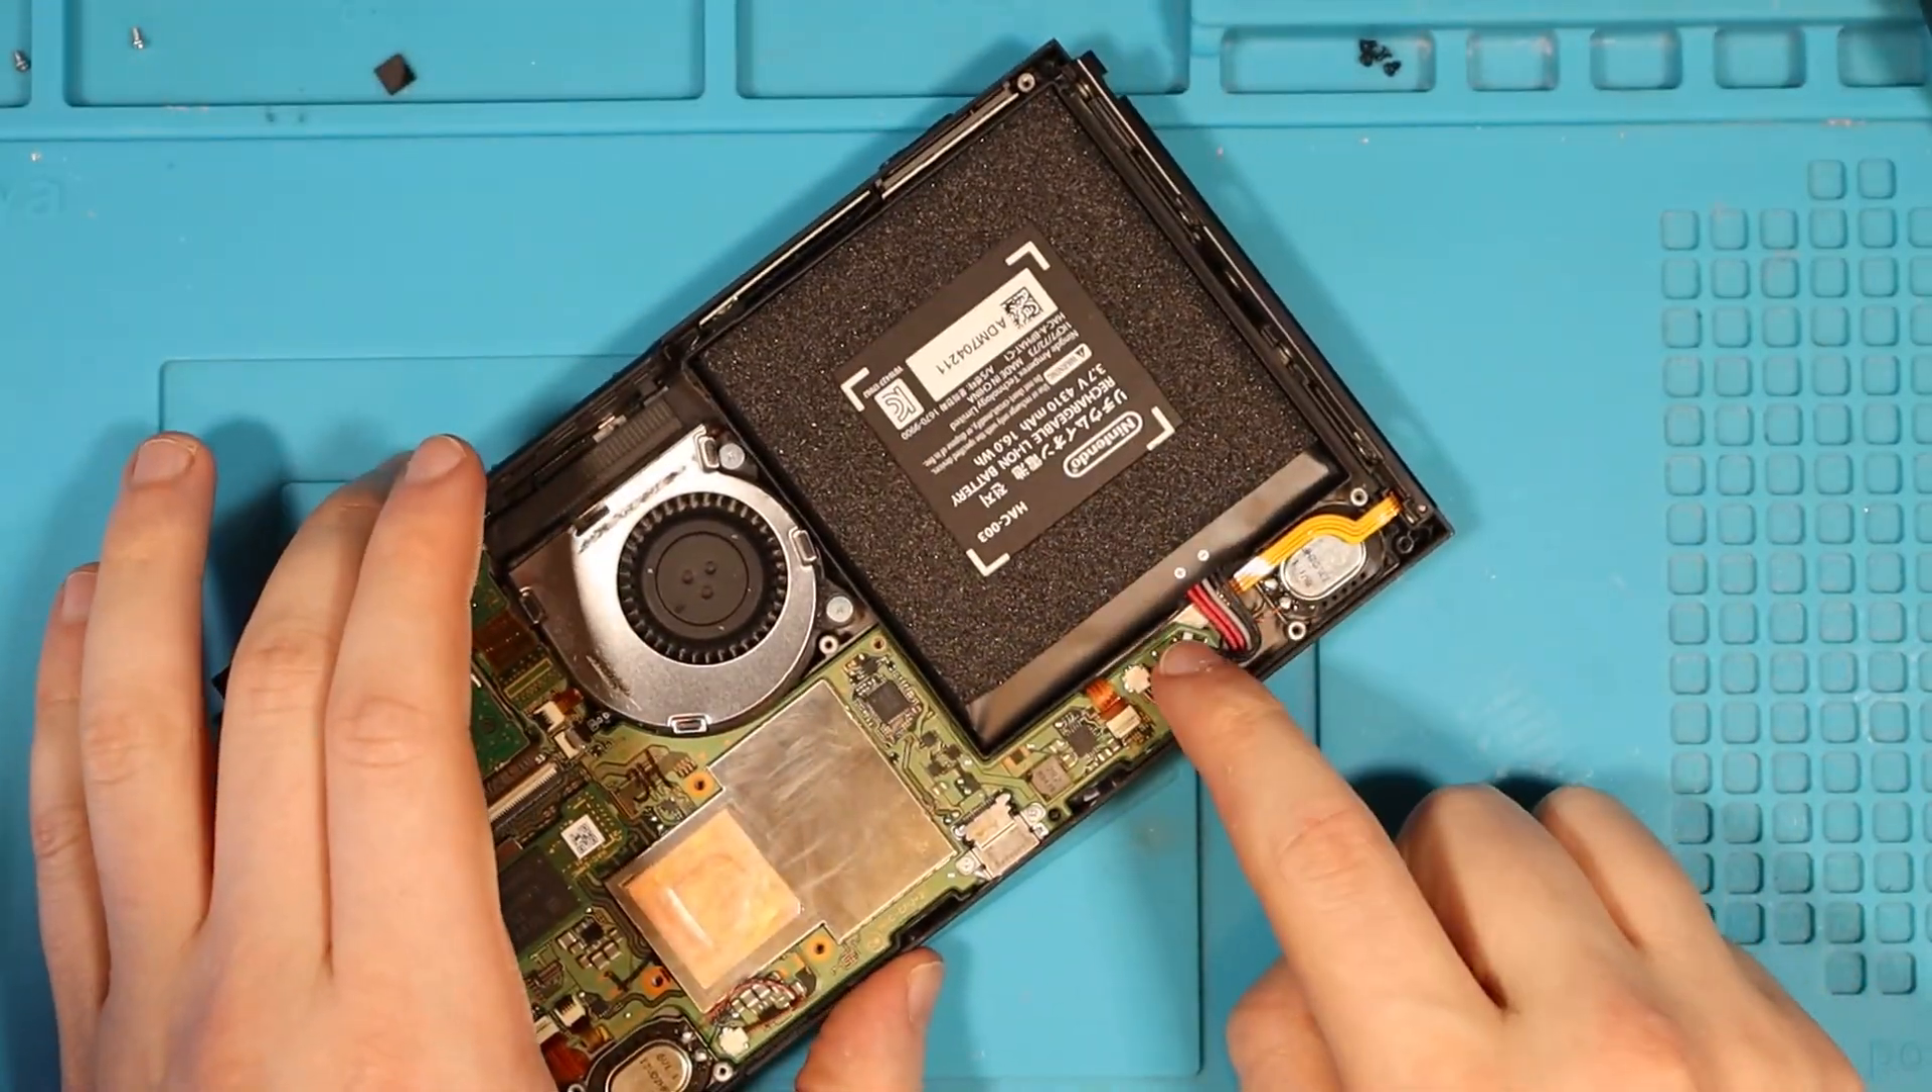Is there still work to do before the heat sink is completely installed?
Yes.